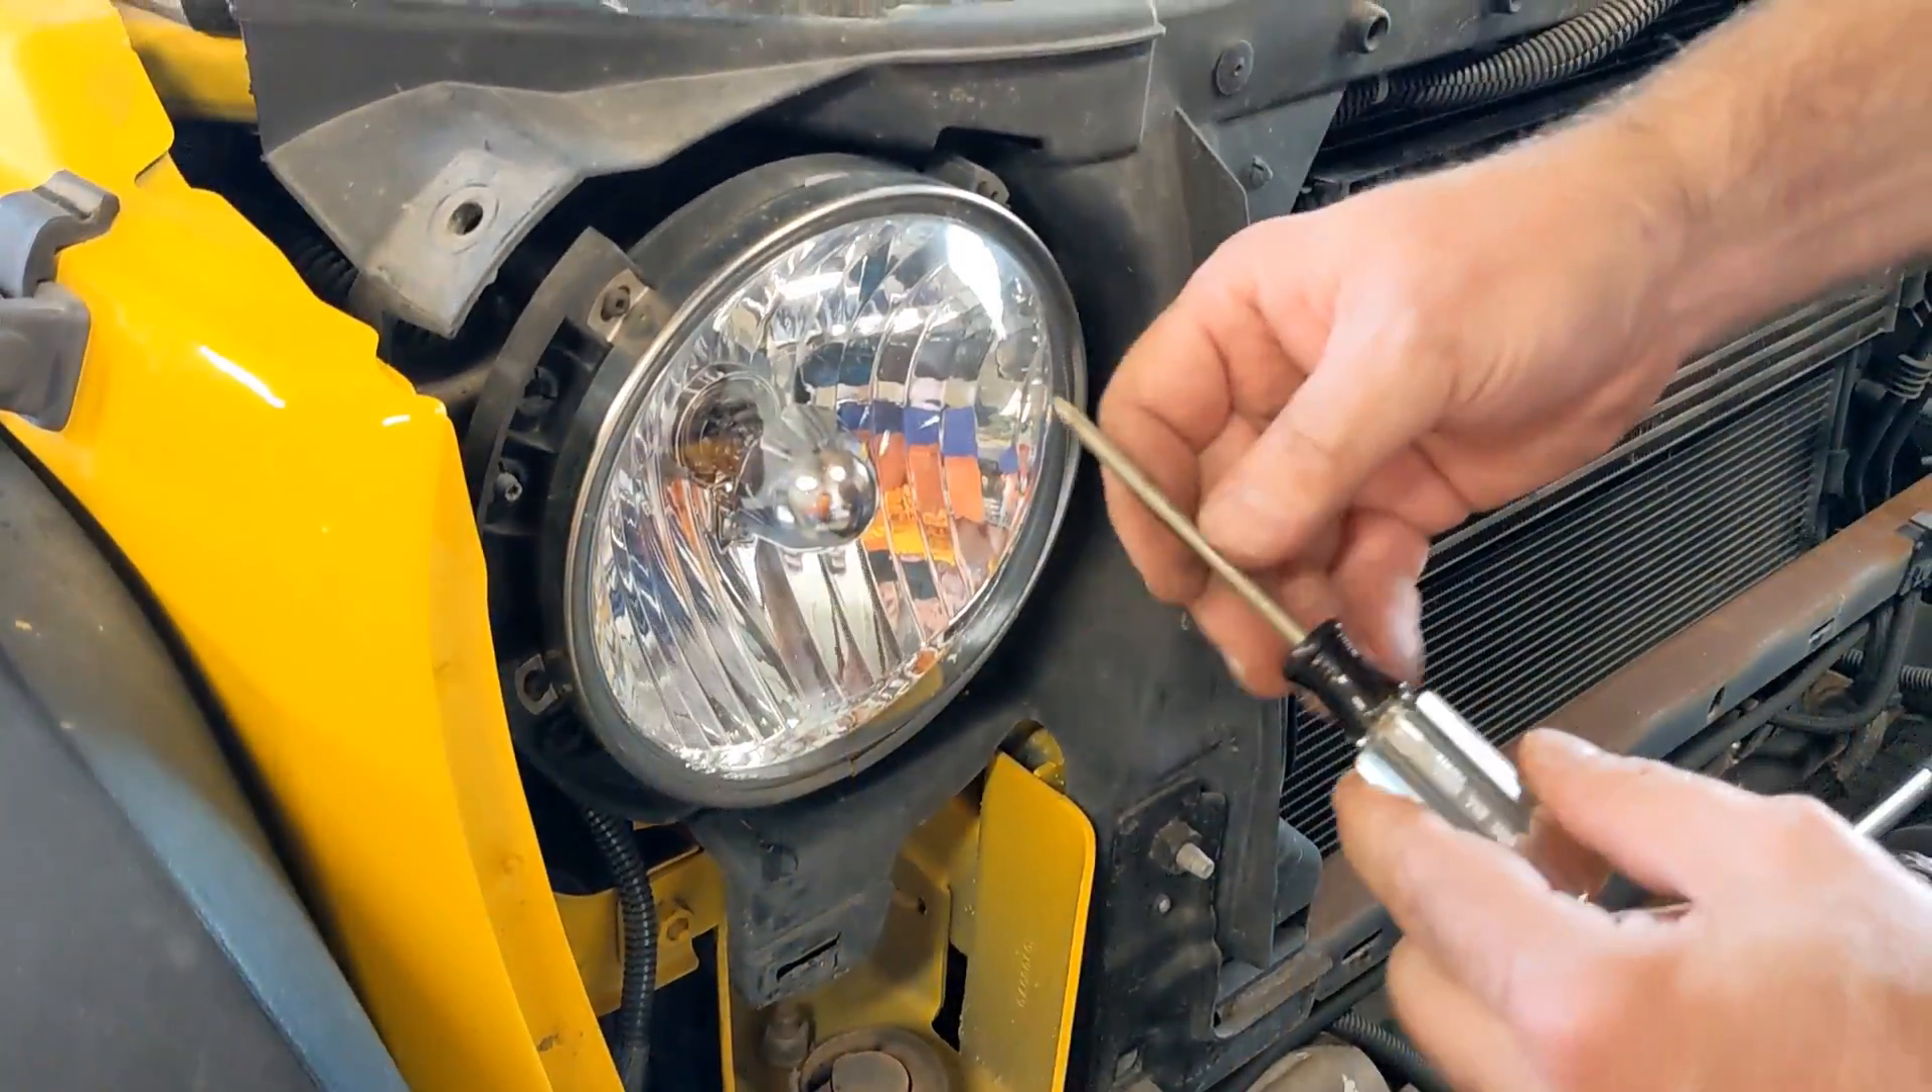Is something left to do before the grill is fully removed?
No.